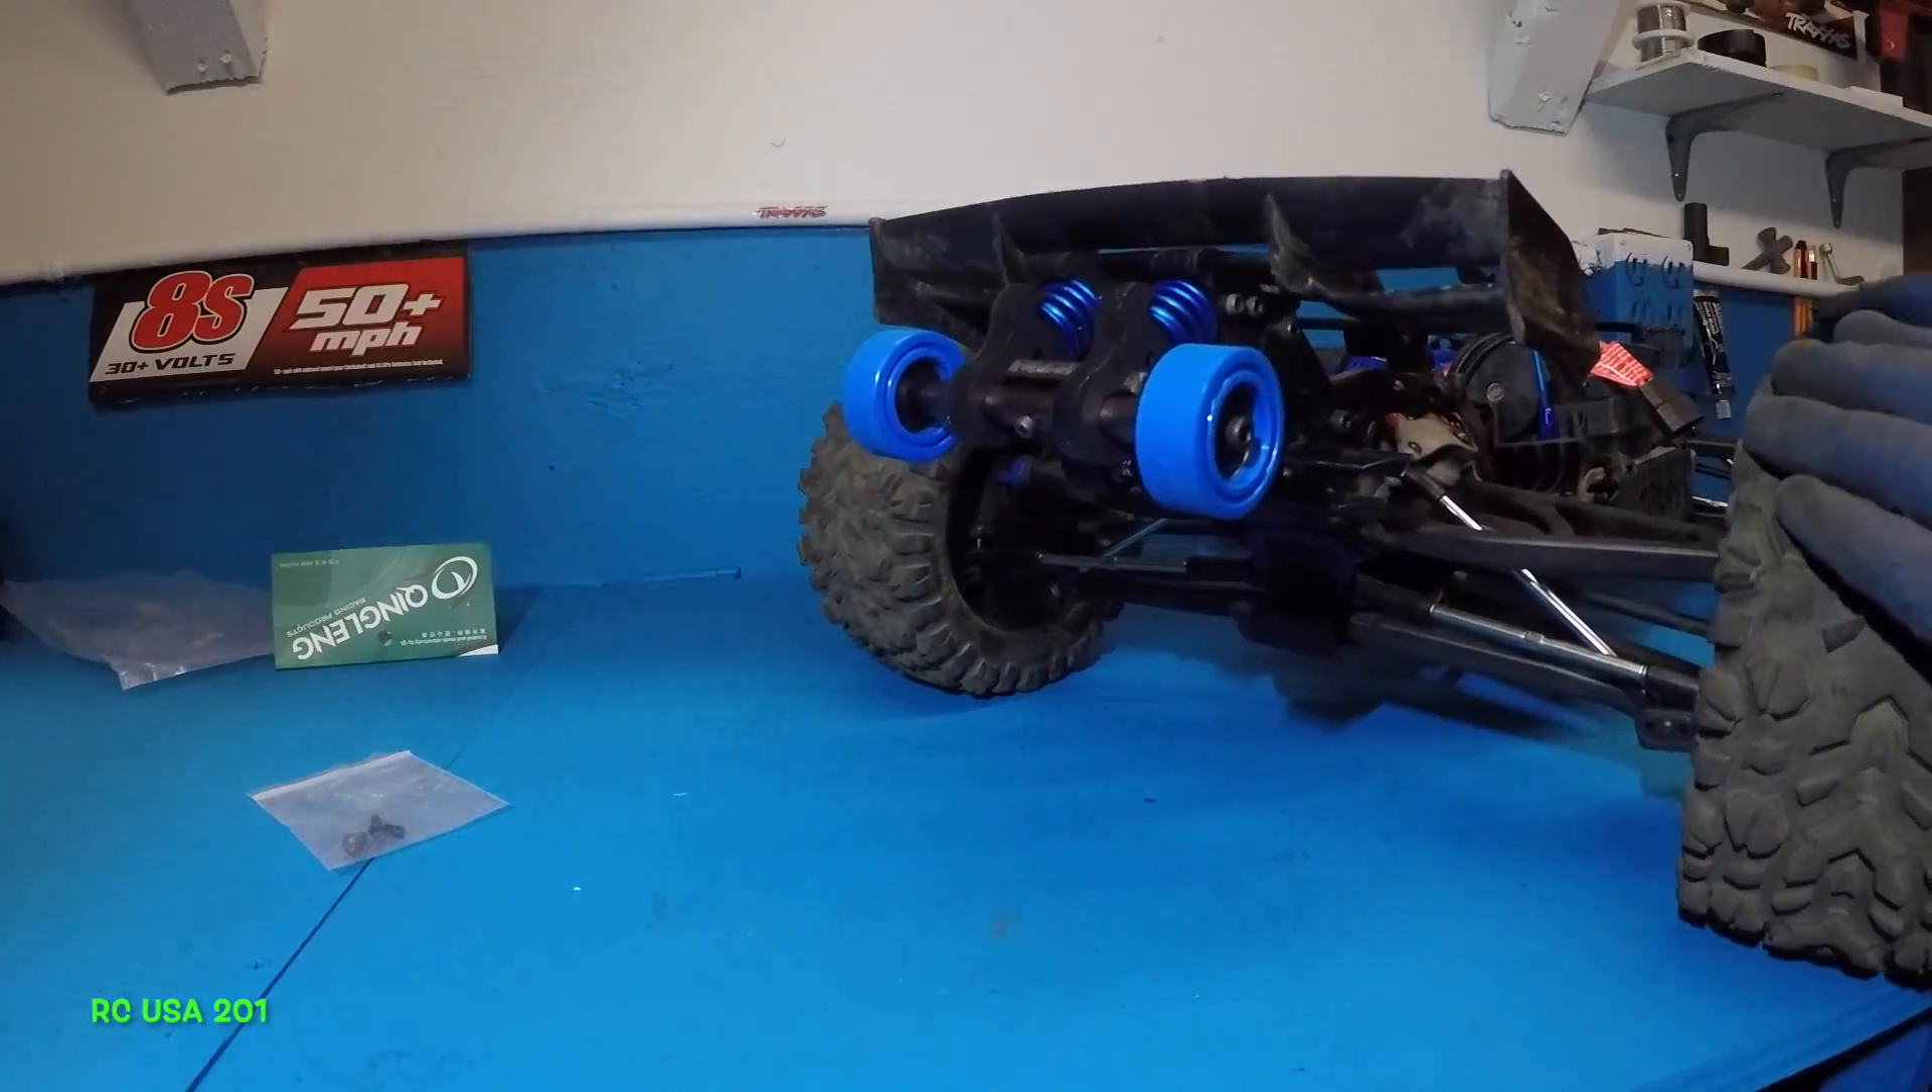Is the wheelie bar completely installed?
Yes.